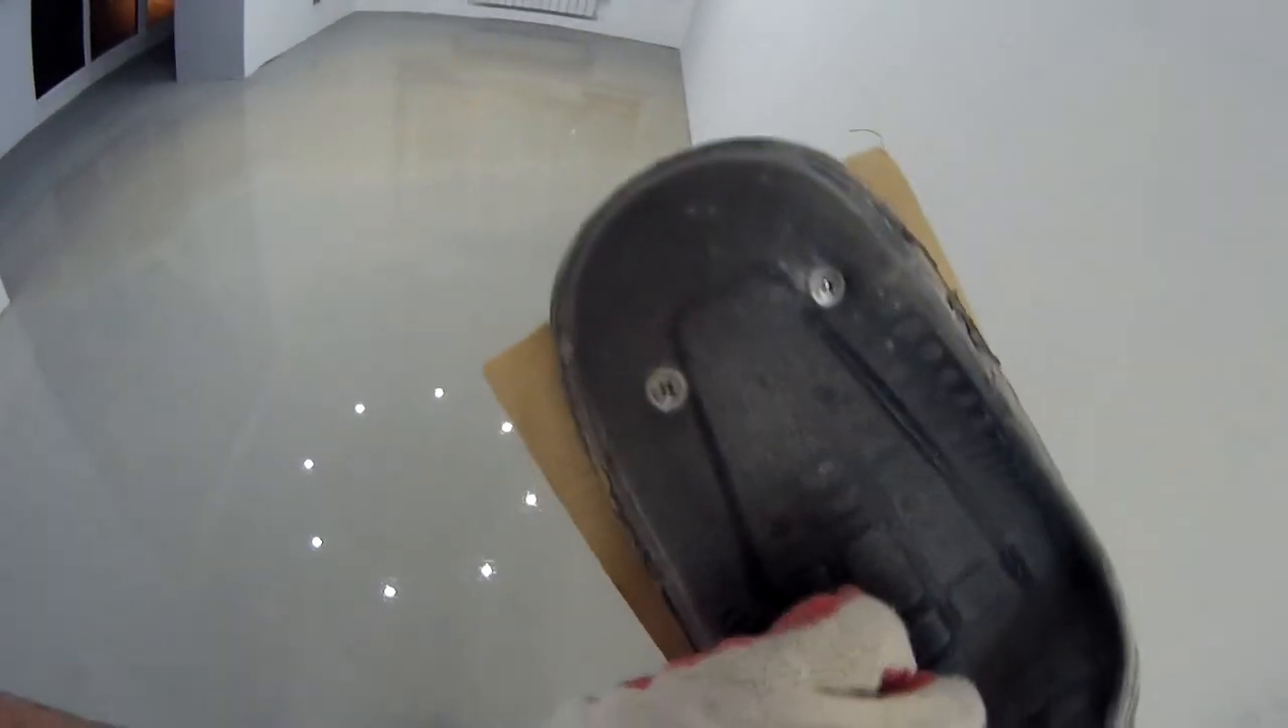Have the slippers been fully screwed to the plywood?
Yes.